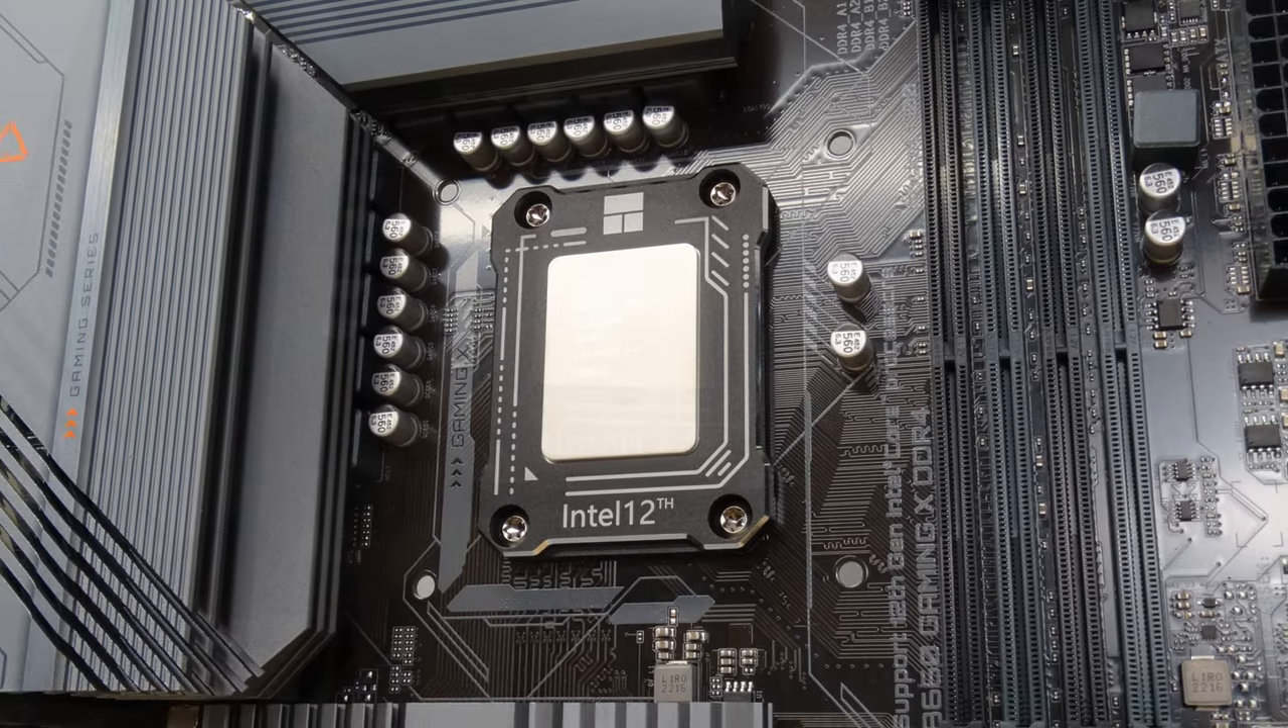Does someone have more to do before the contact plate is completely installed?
No.